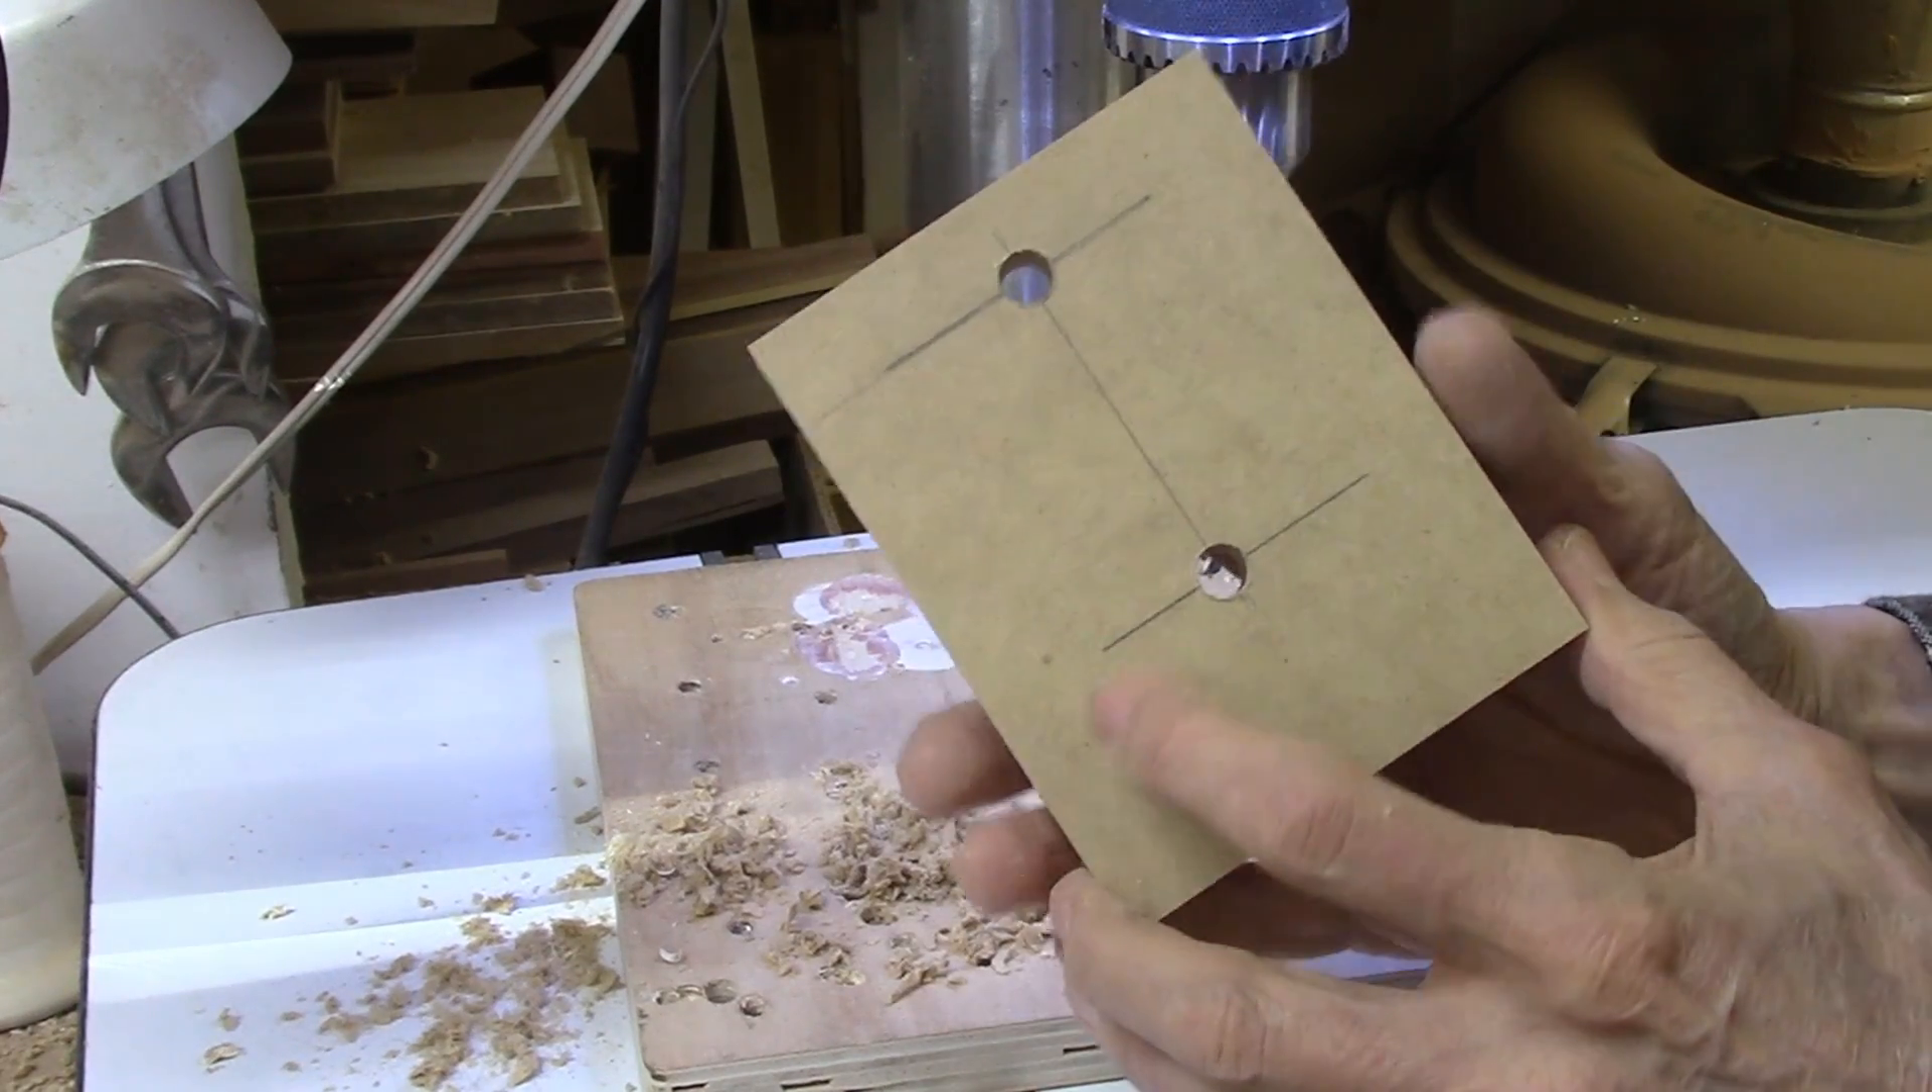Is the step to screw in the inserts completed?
No.